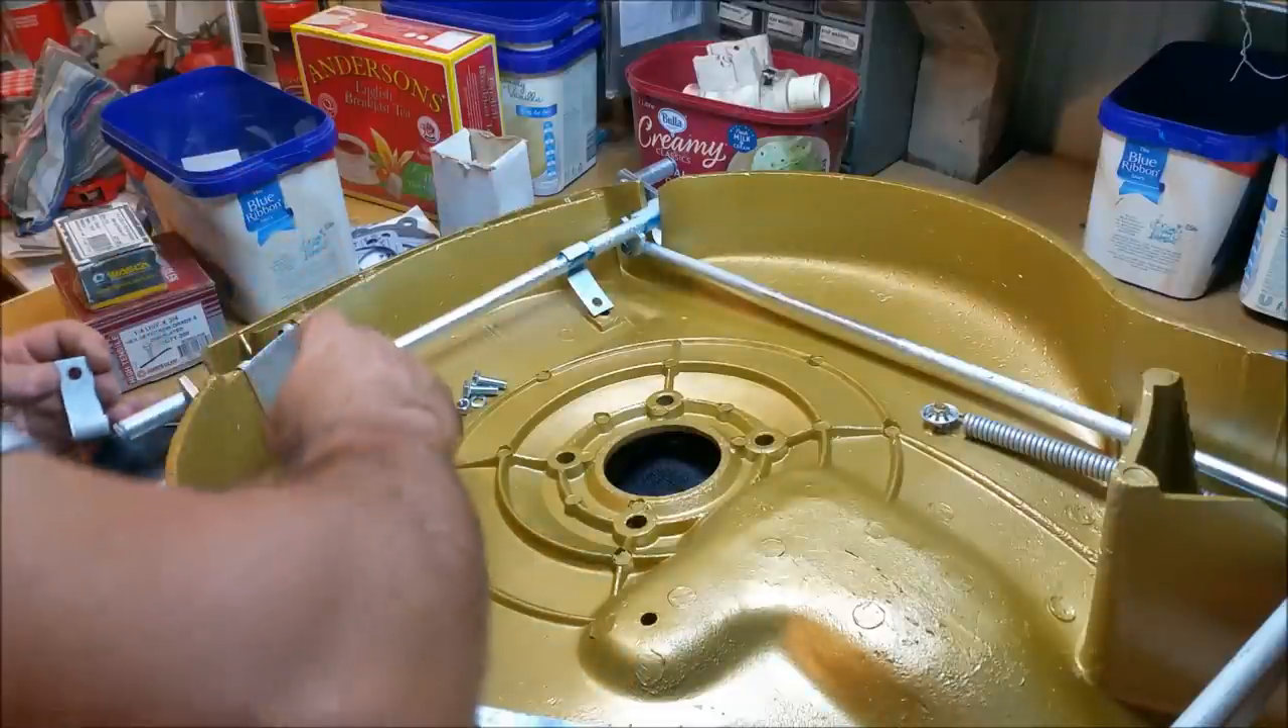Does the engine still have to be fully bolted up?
Yes.